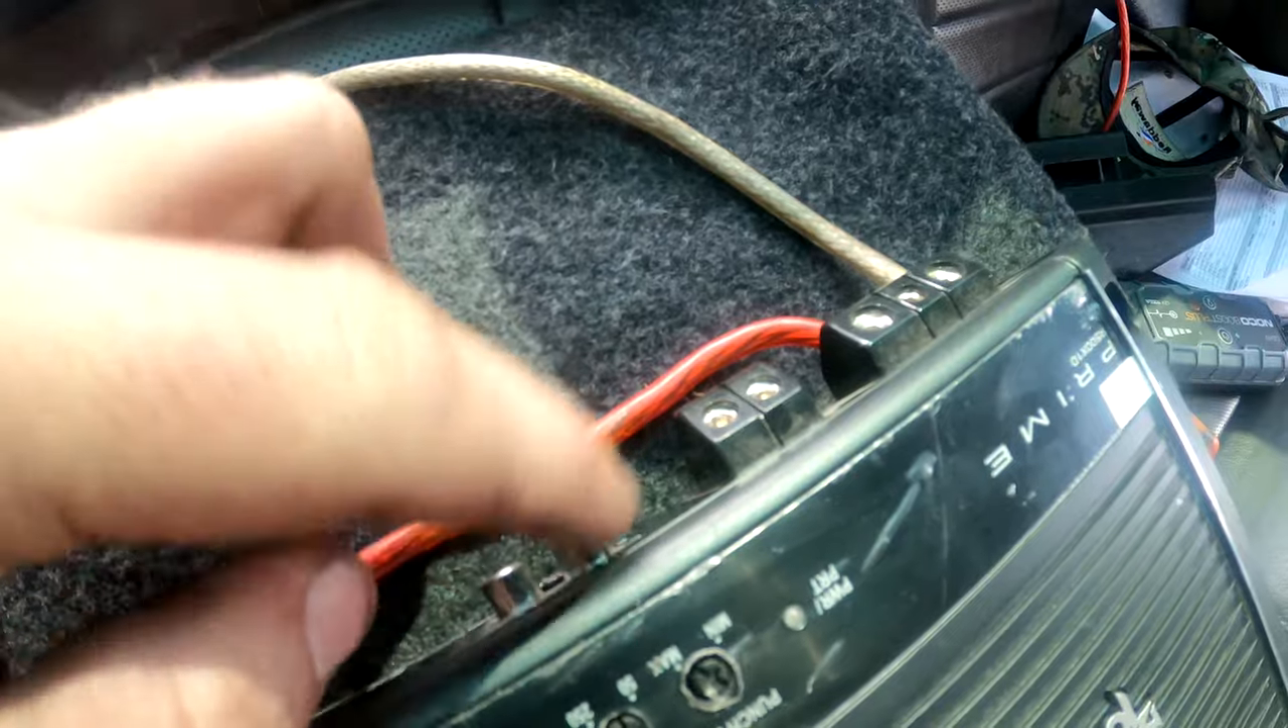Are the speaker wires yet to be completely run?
Yes.